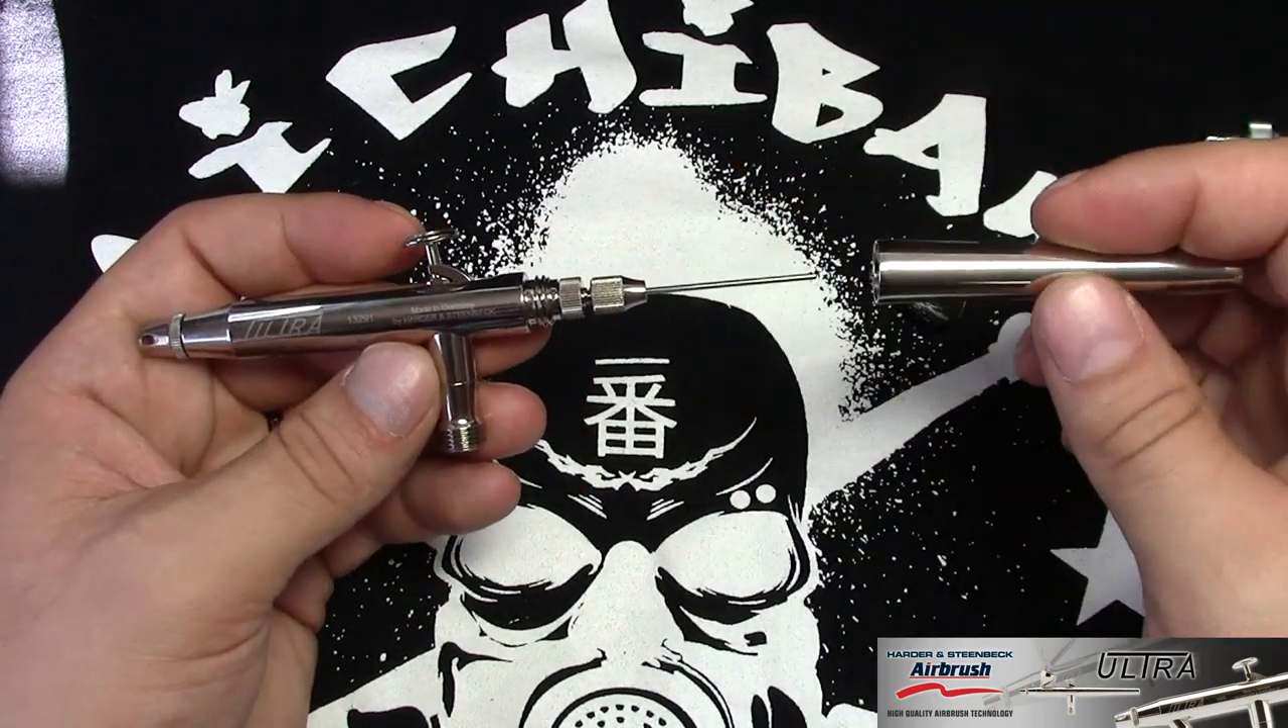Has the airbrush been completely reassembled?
No.